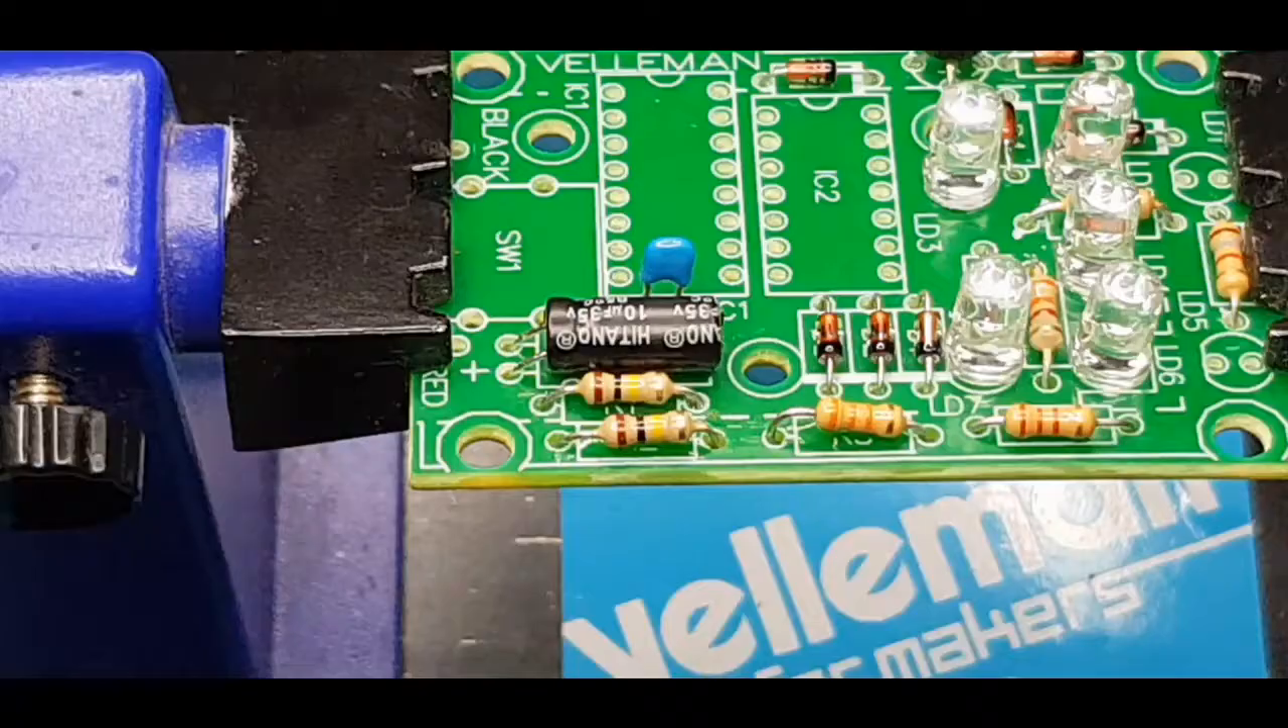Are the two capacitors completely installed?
Yes.